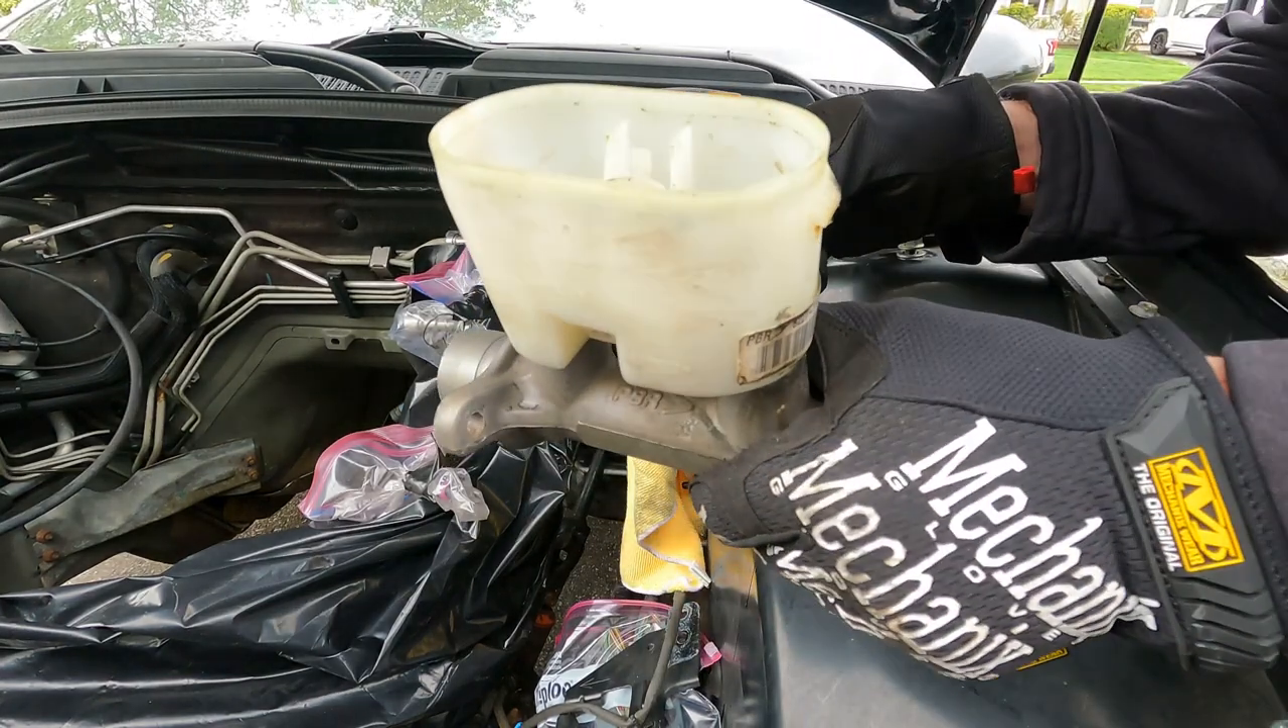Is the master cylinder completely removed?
Yes.